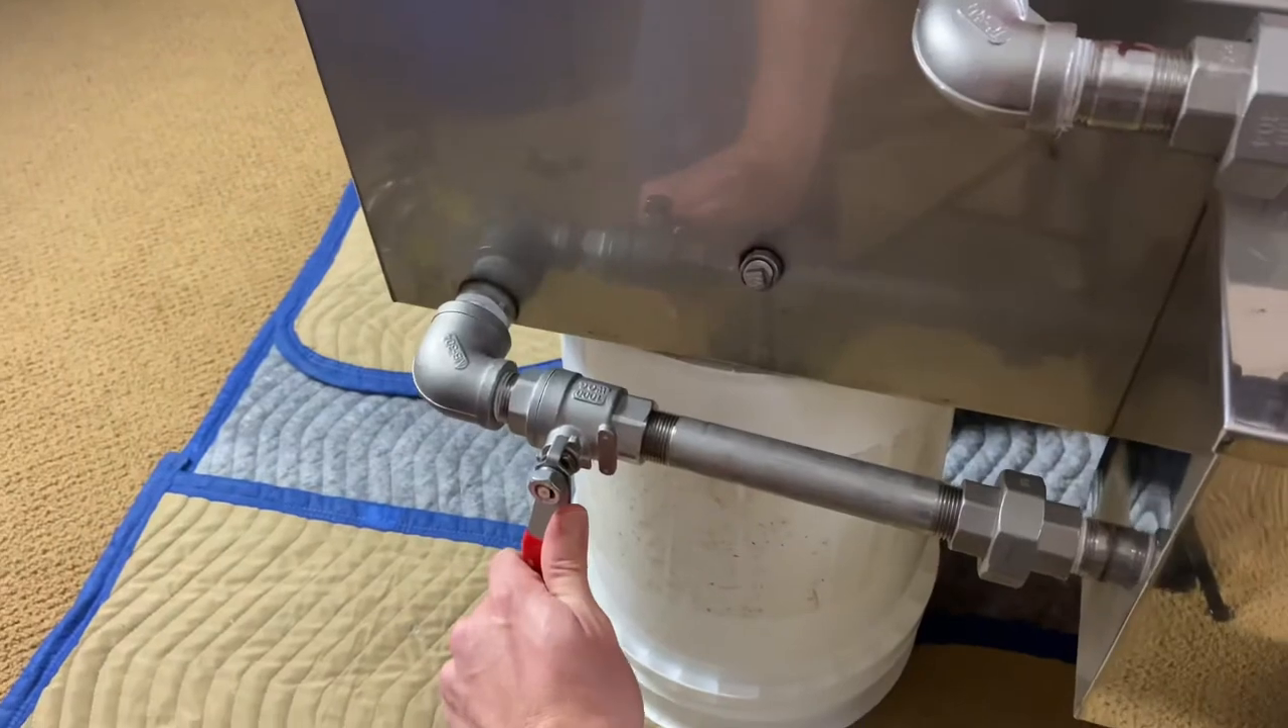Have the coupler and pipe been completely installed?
Yes.